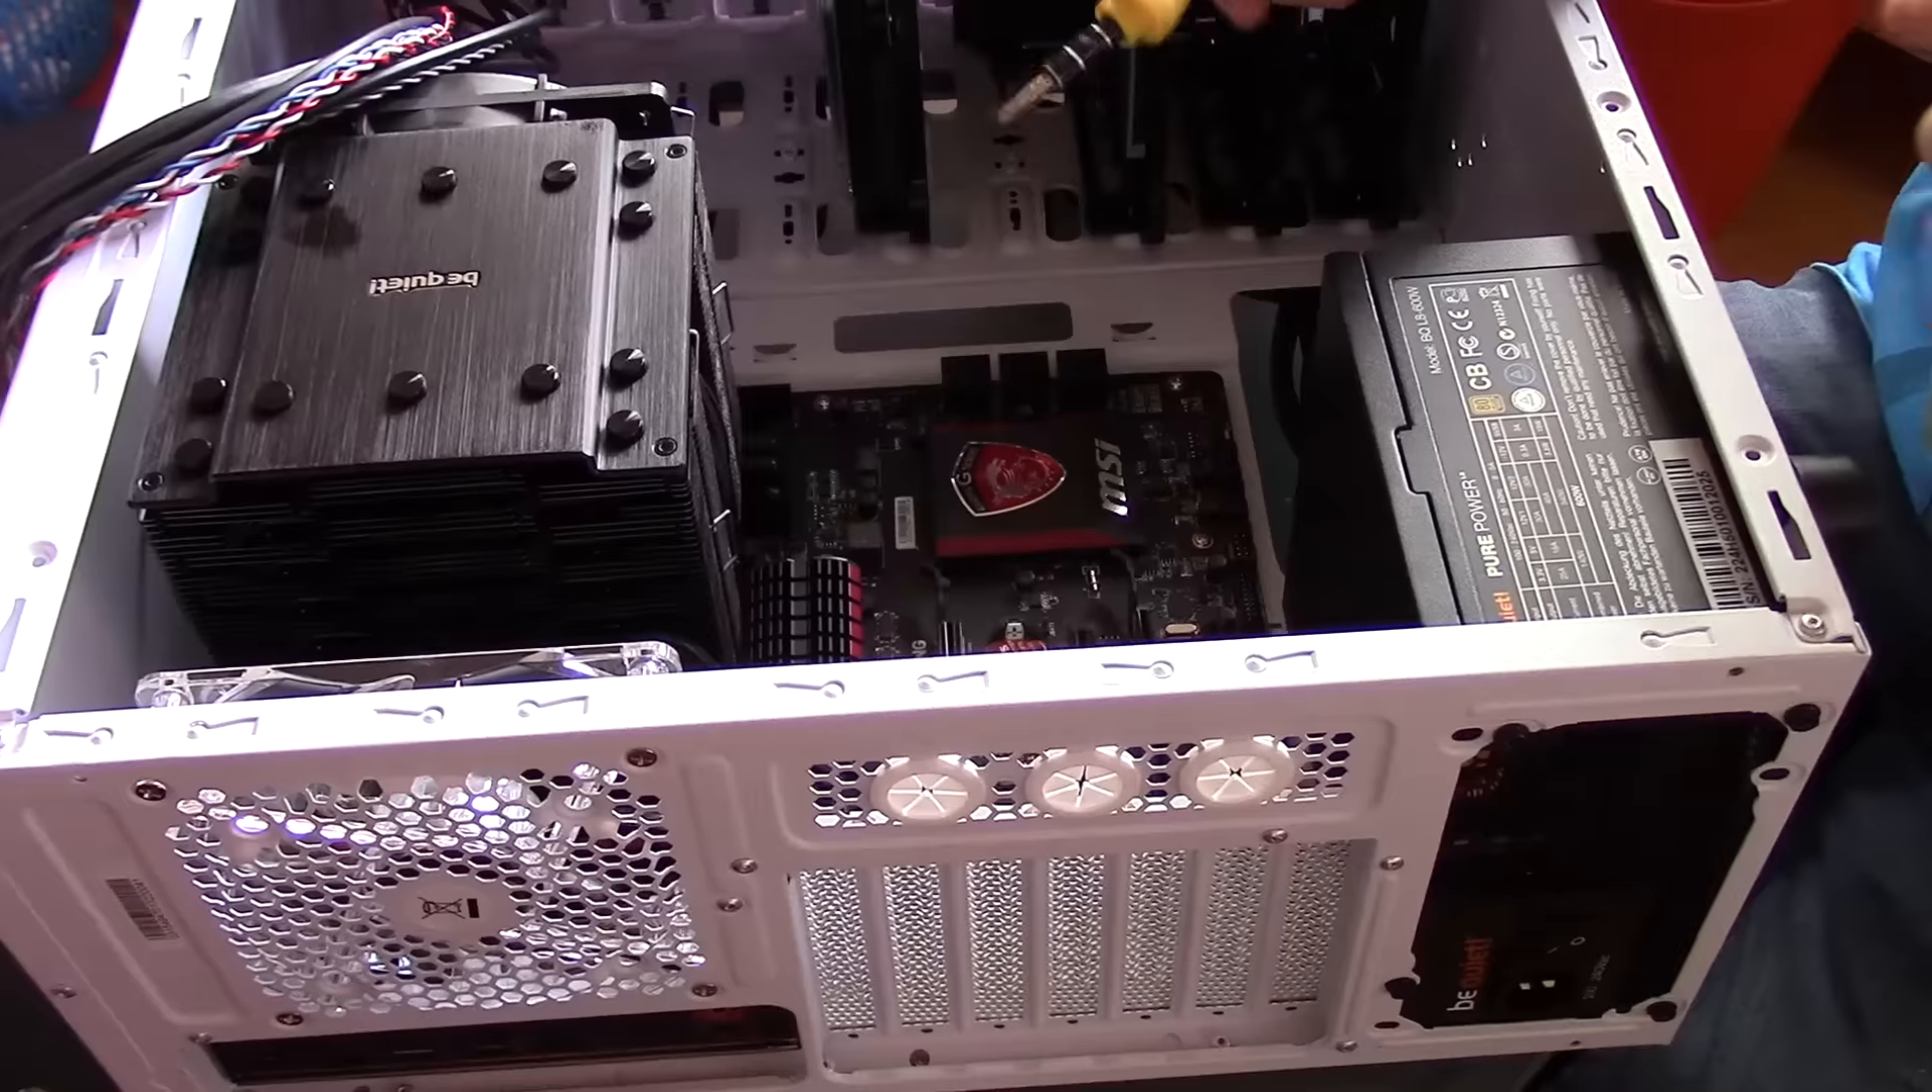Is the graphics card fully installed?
No.